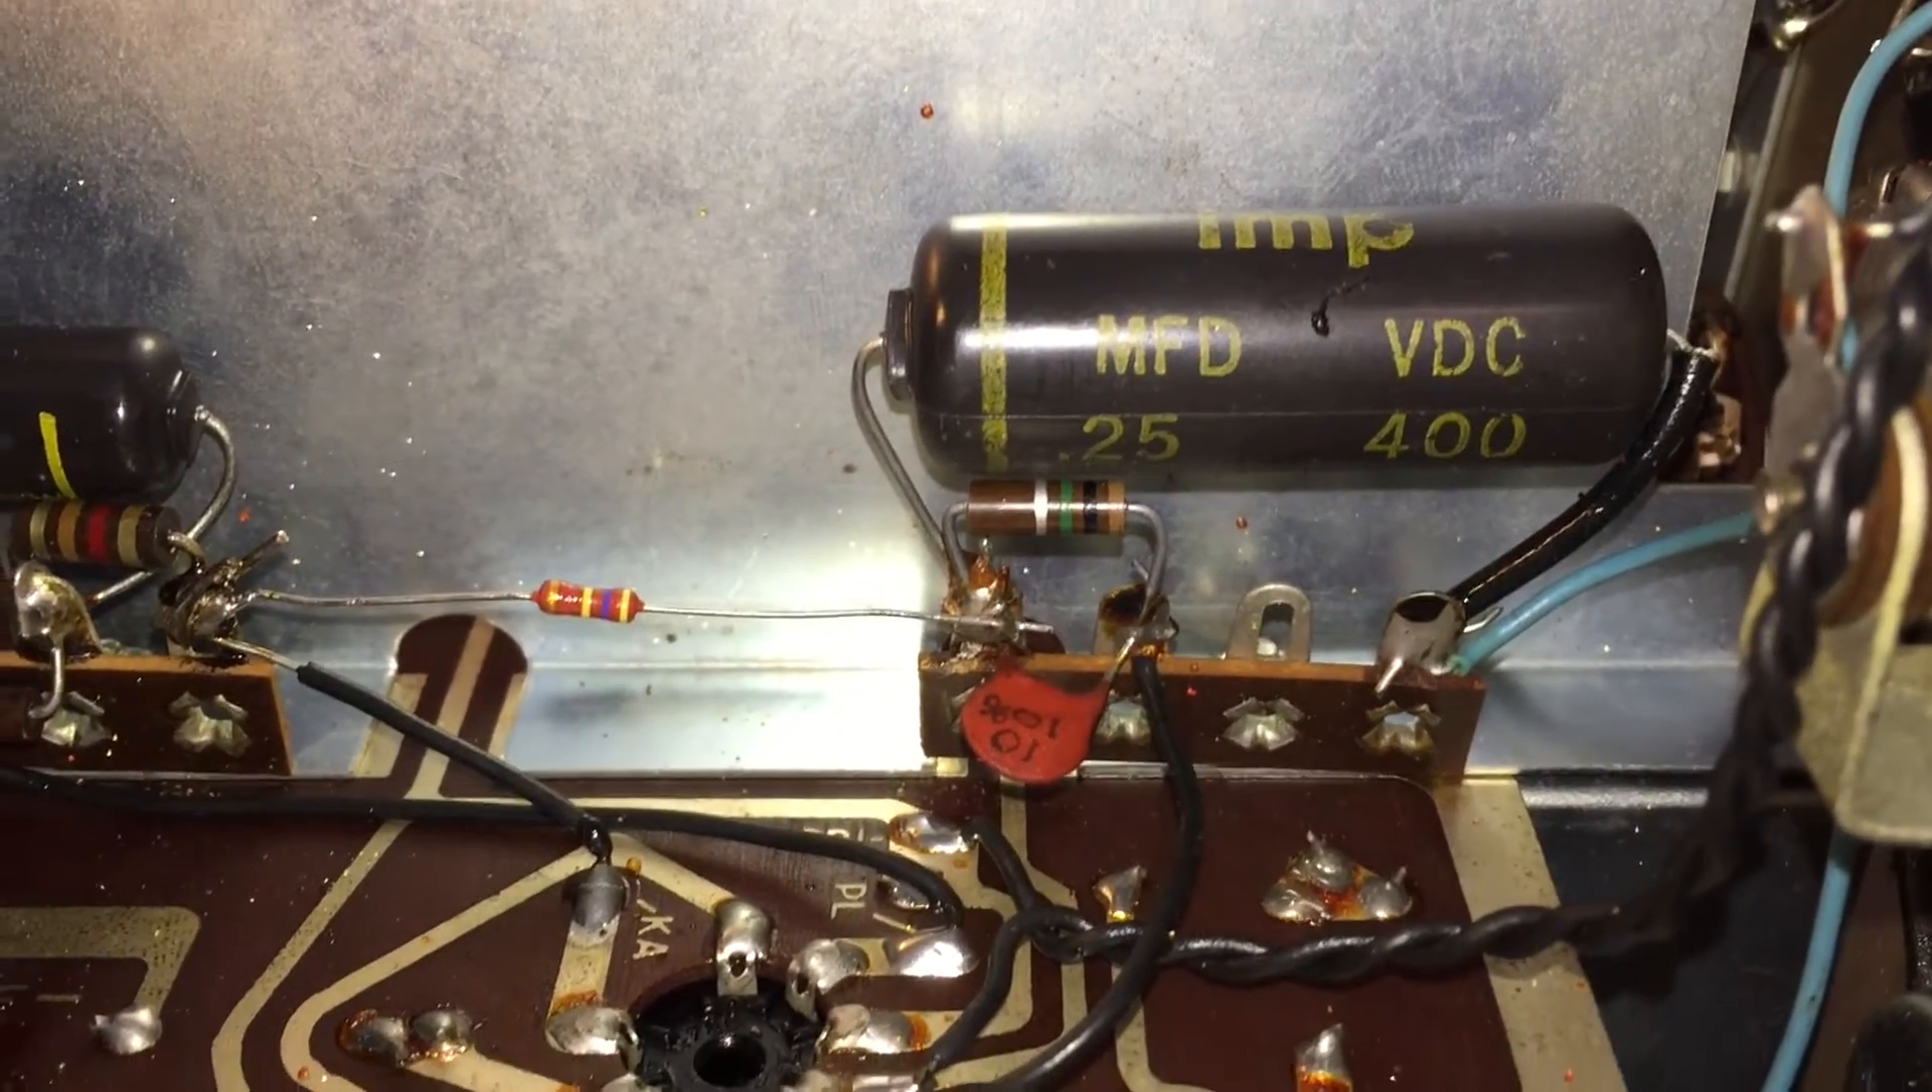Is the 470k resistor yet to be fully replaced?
No.